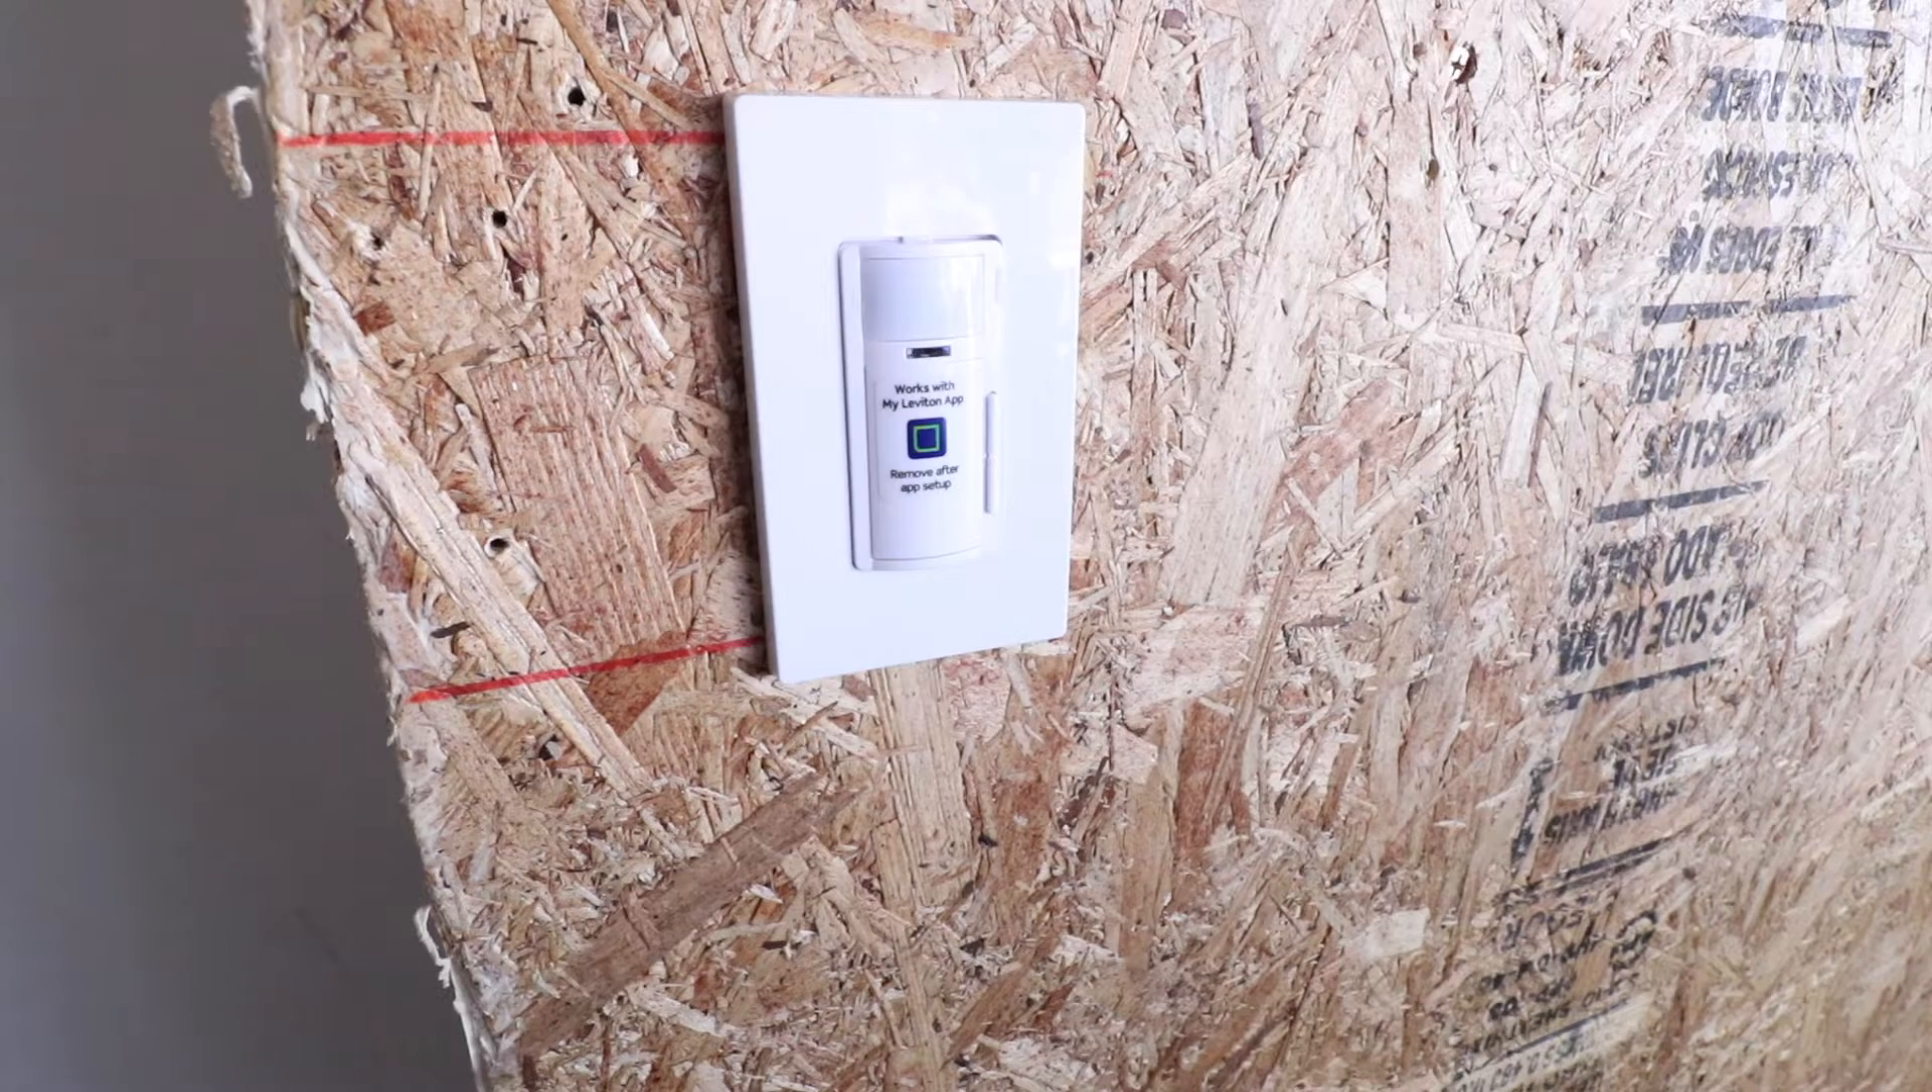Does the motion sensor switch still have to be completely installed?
No.